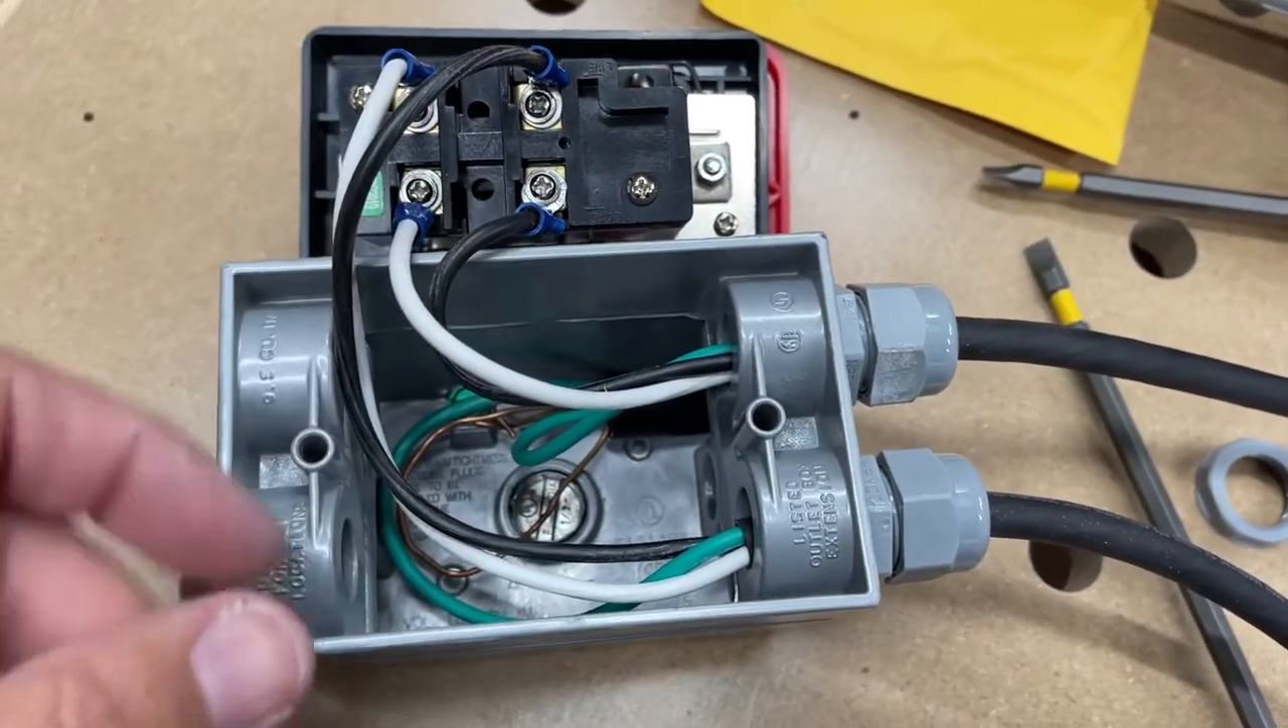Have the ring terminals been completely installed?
Yes.